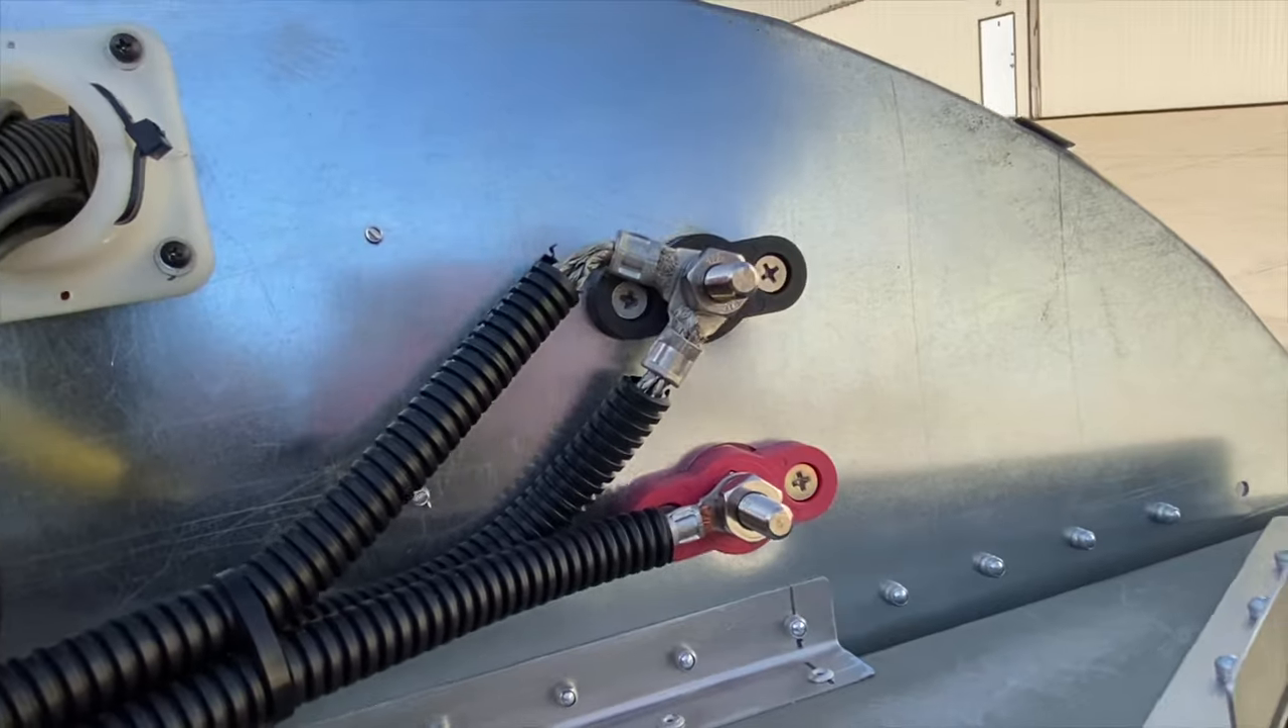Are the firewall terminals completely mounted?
Yes.